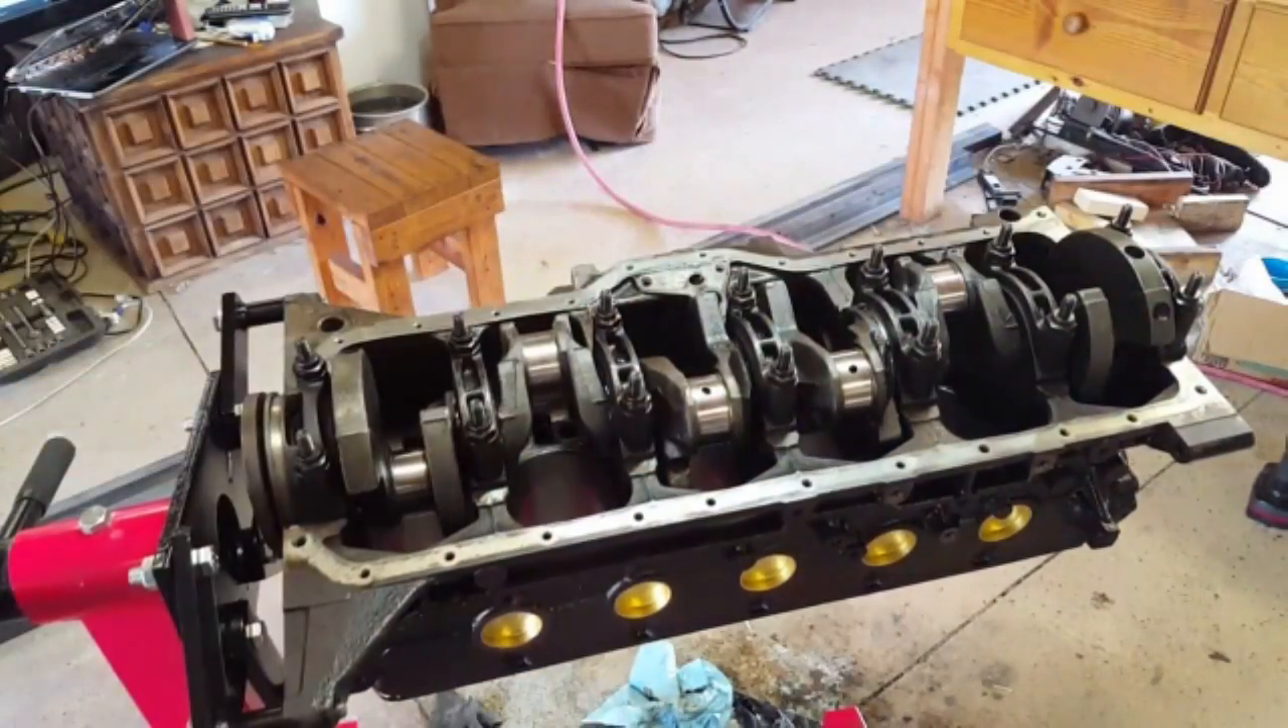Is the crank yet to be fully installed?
No.